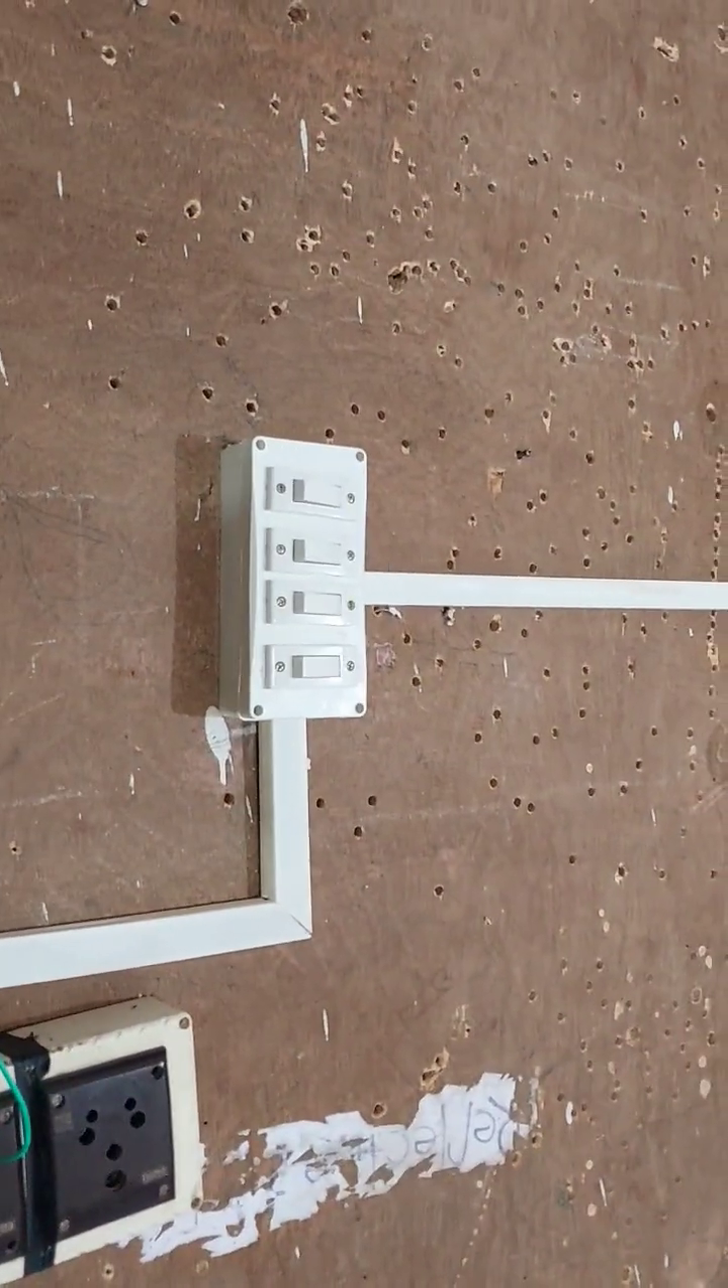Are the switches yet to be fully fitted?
No.